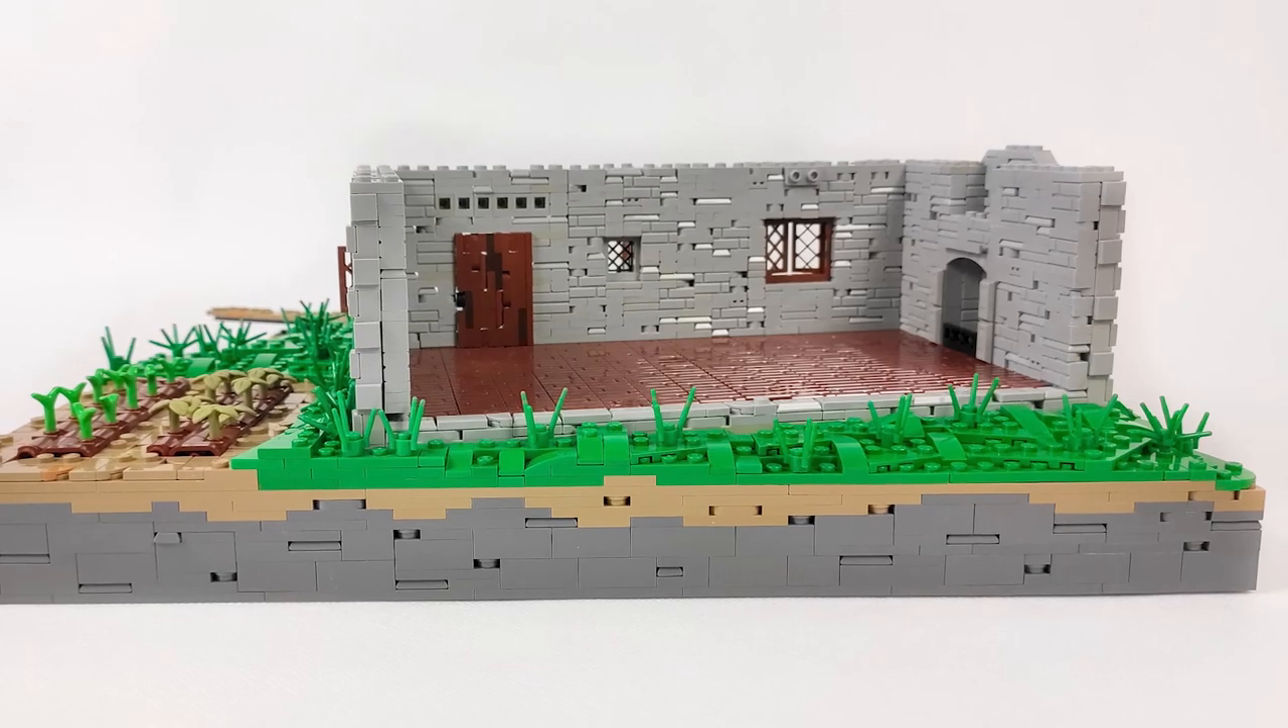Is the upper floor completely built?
No.